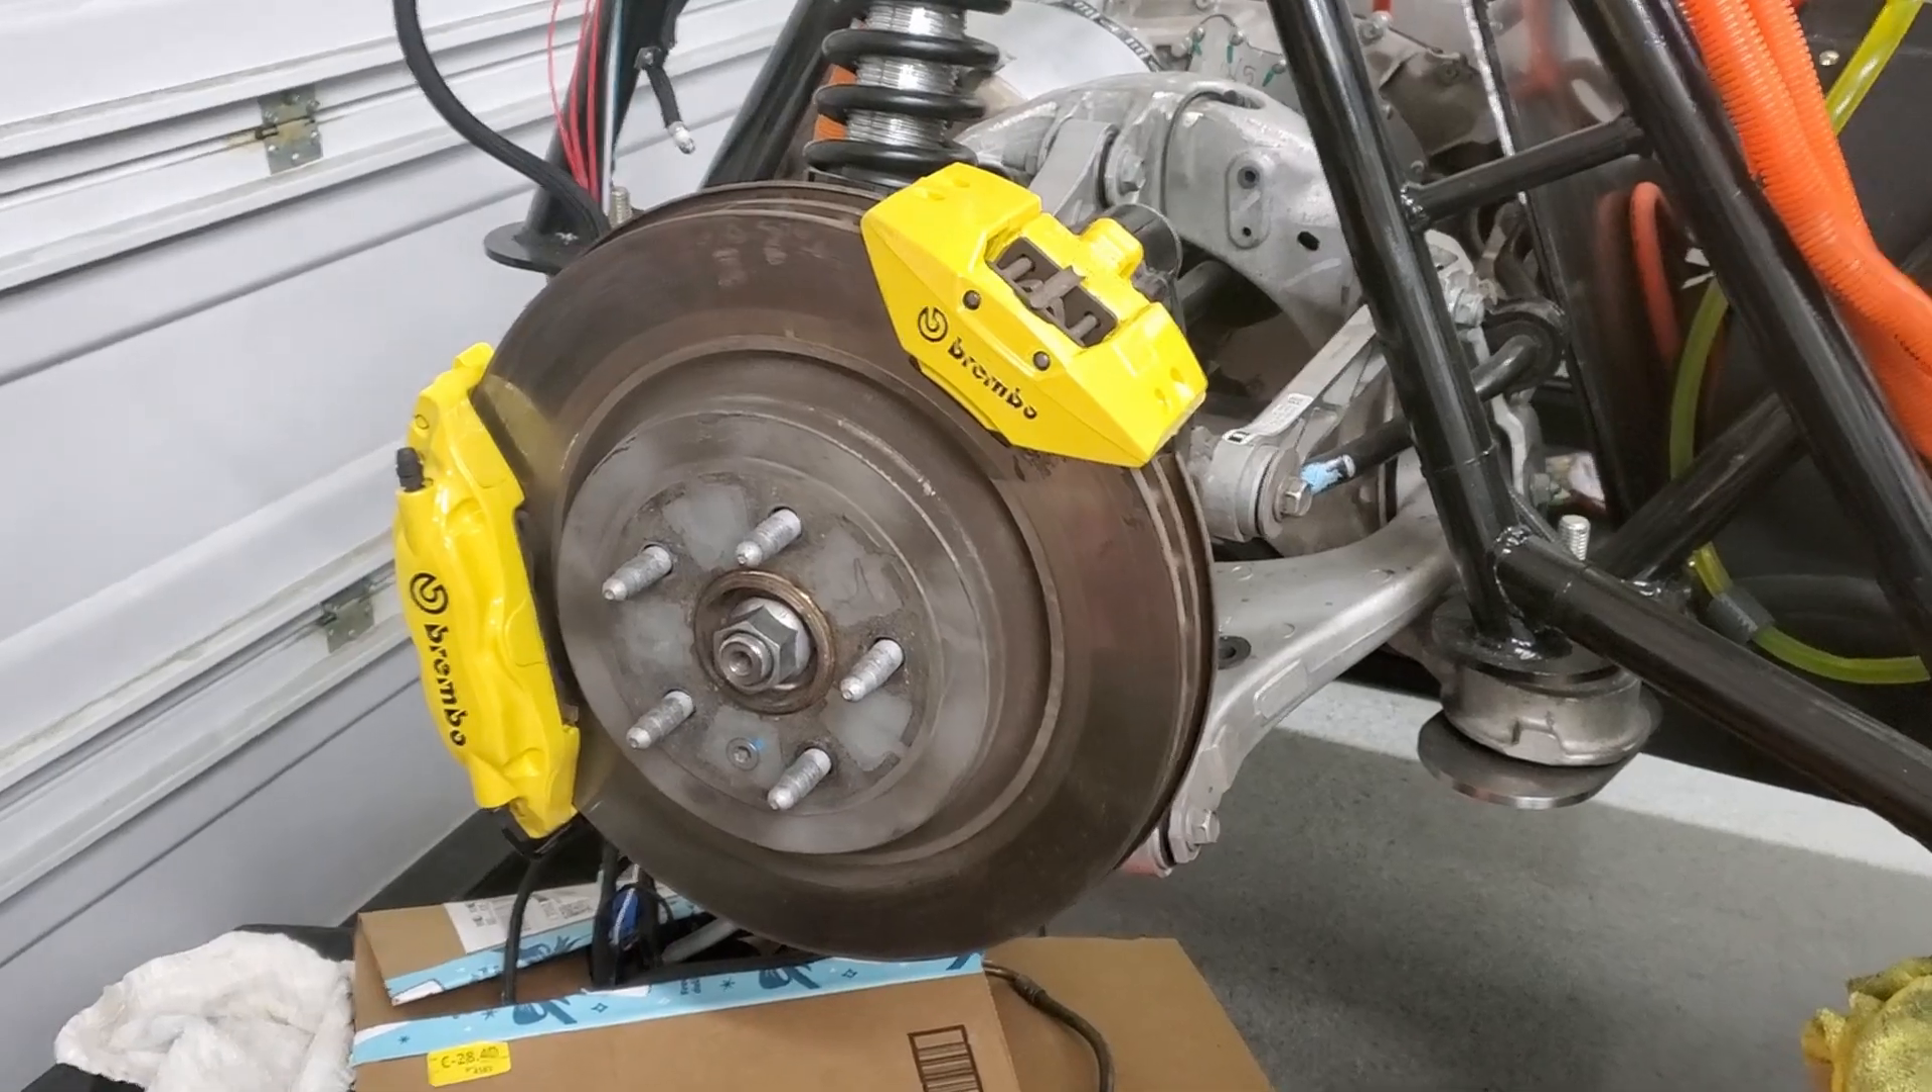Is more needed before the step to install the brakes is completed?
No.